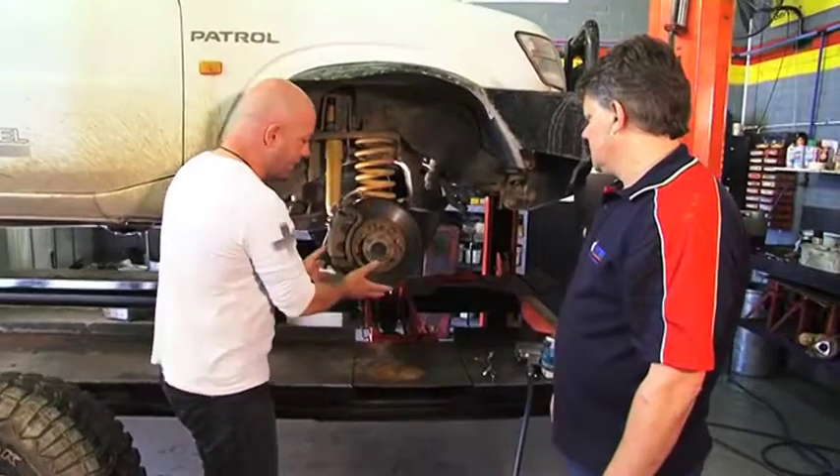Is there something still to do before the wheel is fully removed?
No.